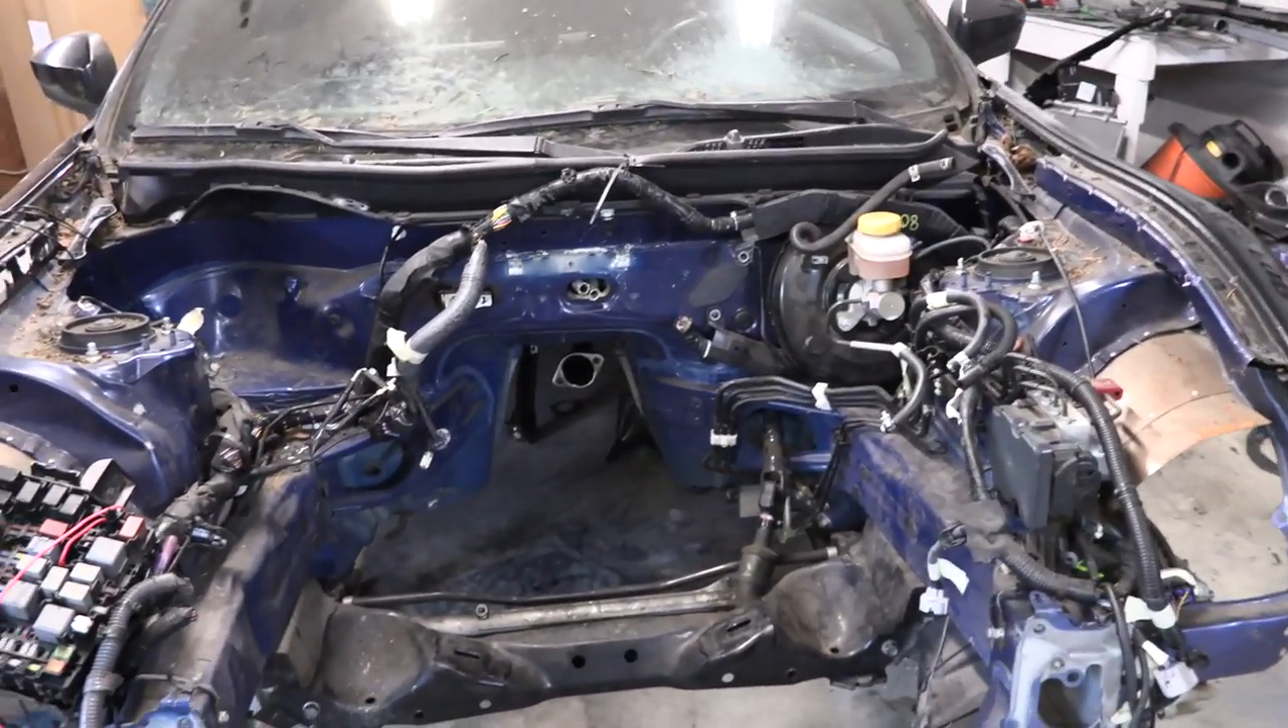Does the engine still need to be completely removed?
No.